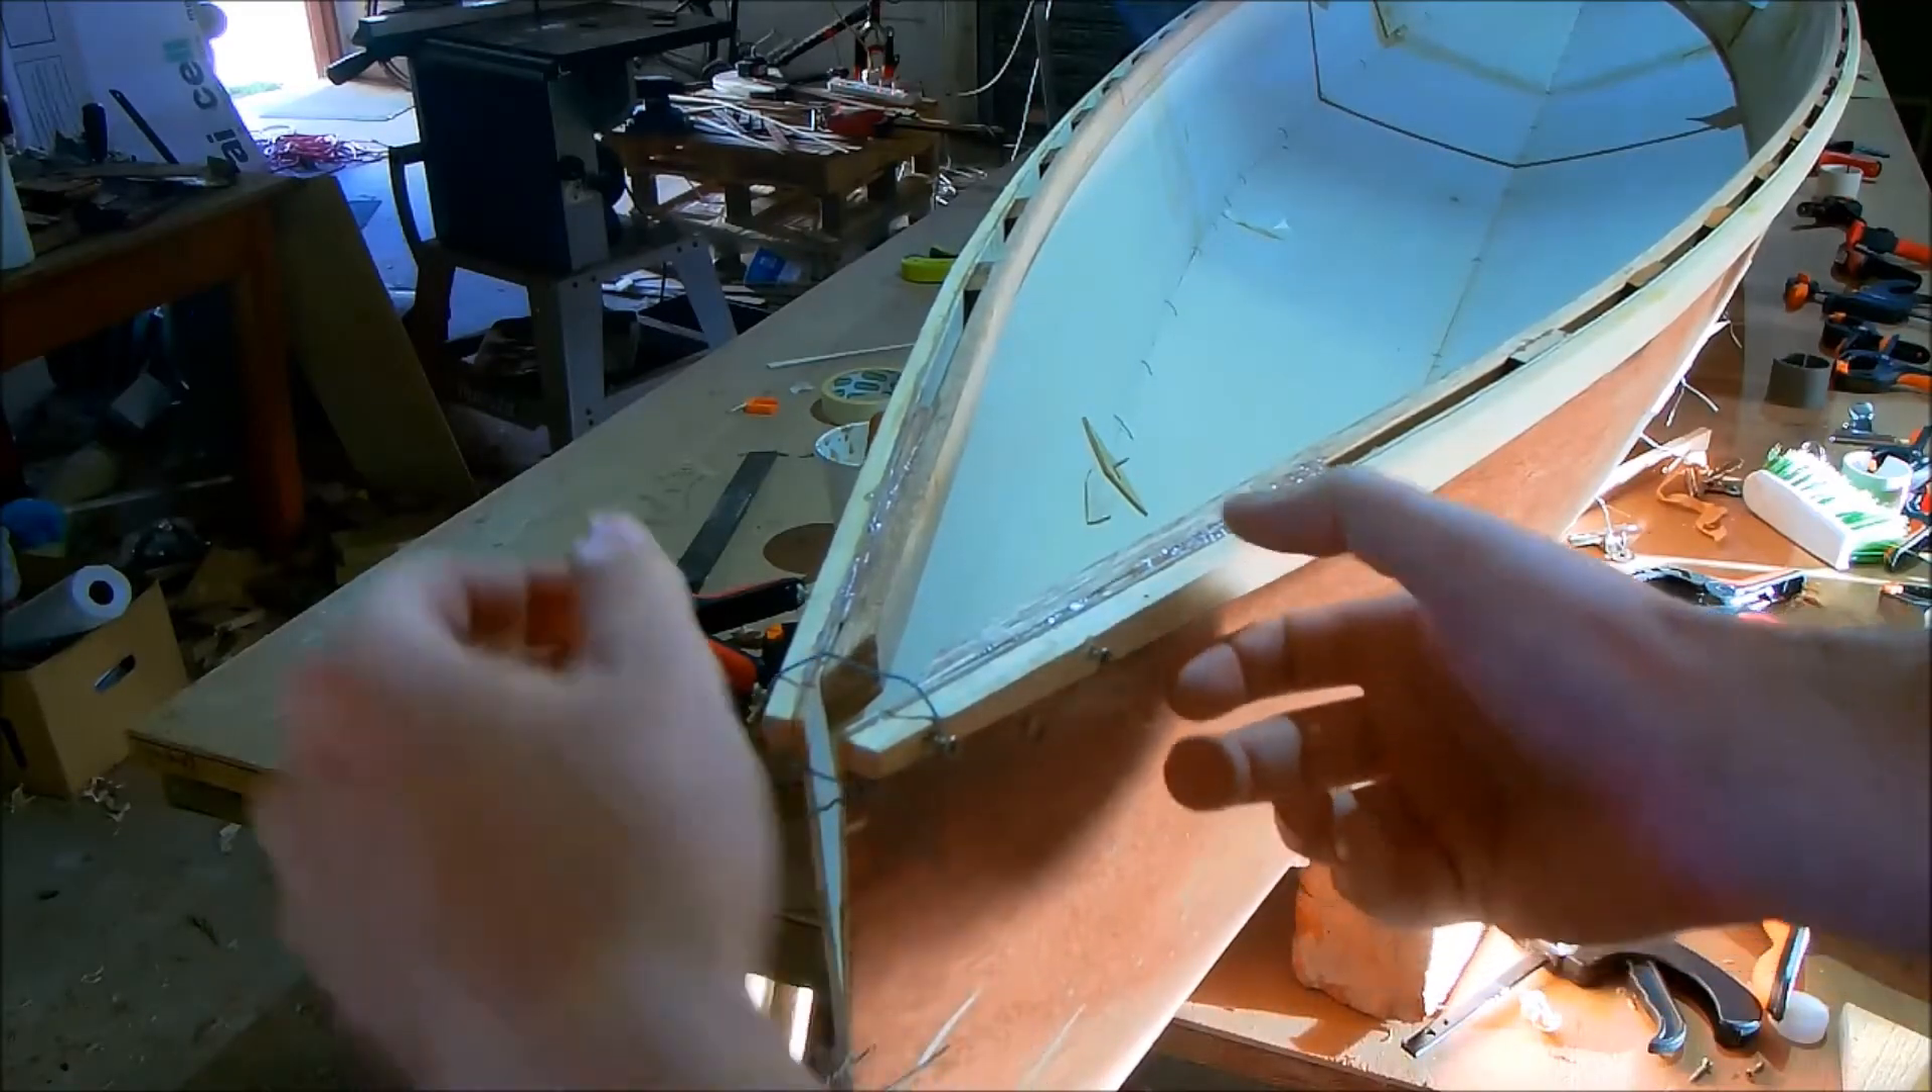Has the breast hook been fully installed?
No.